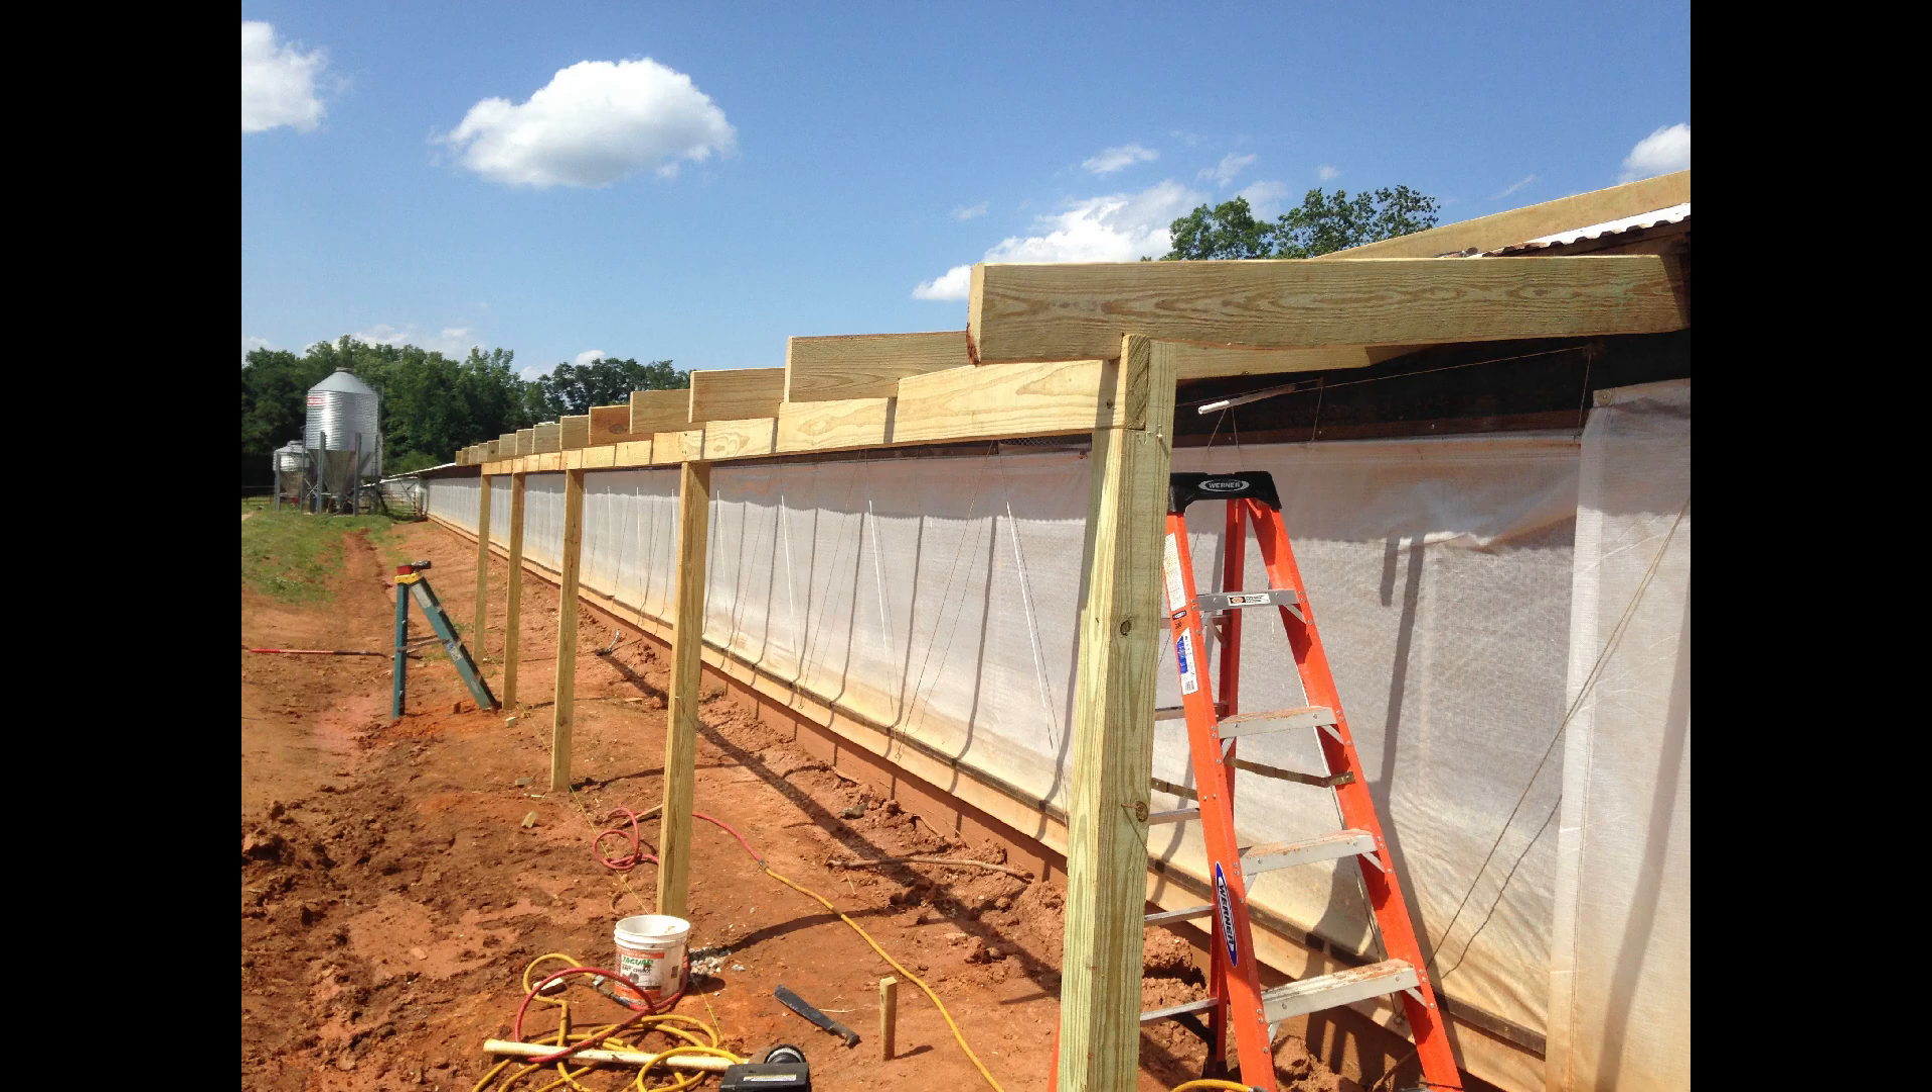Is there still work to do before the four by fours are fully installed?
No.